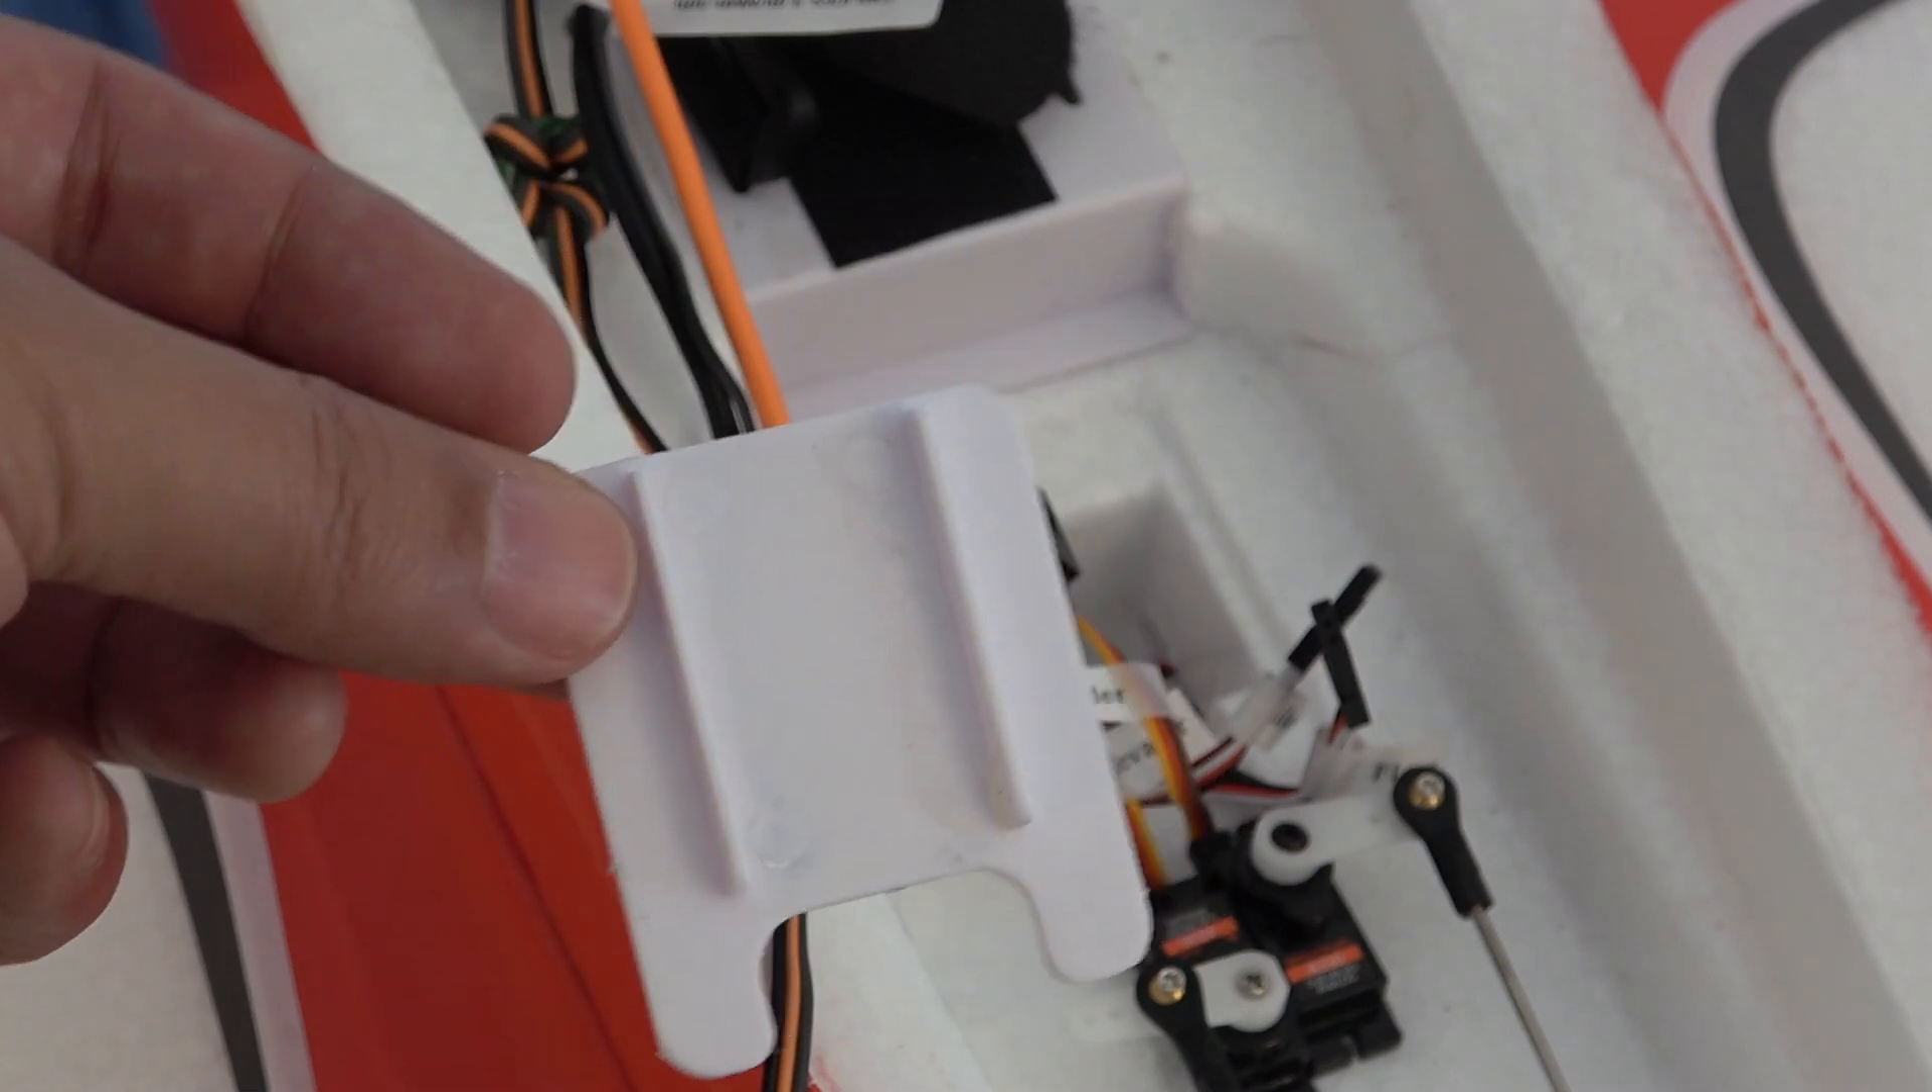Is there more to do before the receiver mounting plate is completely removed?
No.